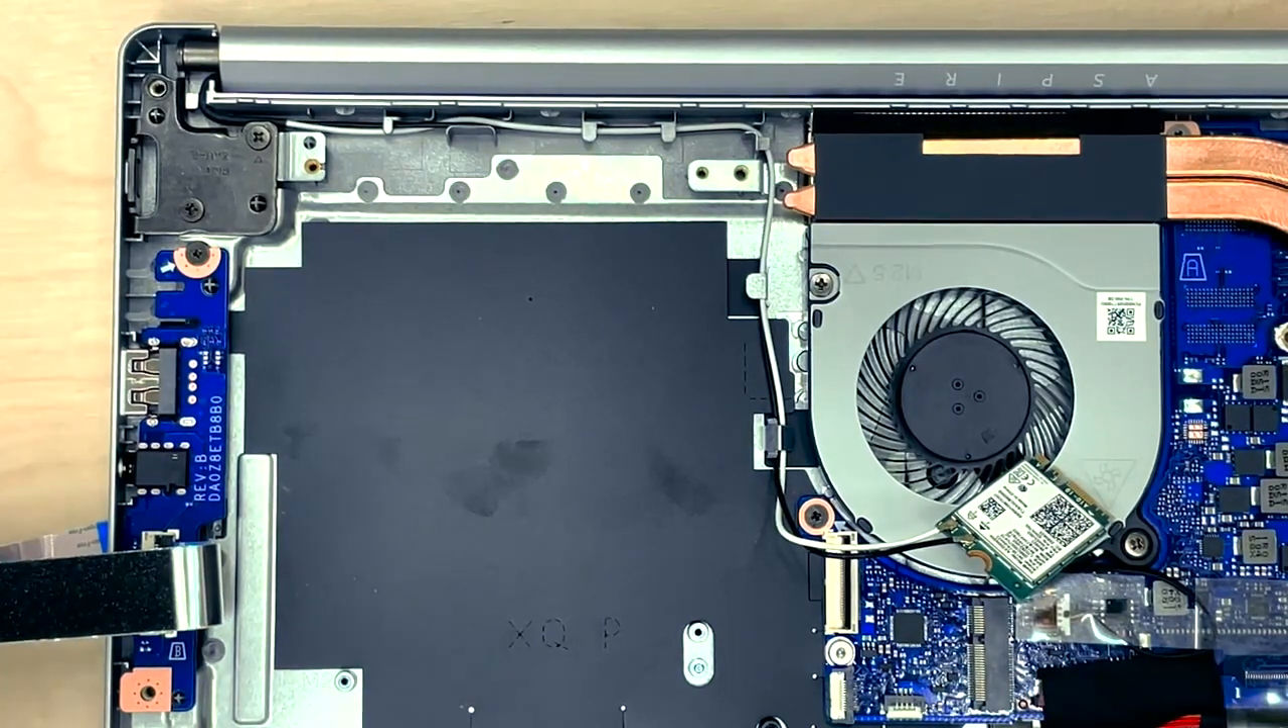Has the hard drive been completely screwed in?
No.